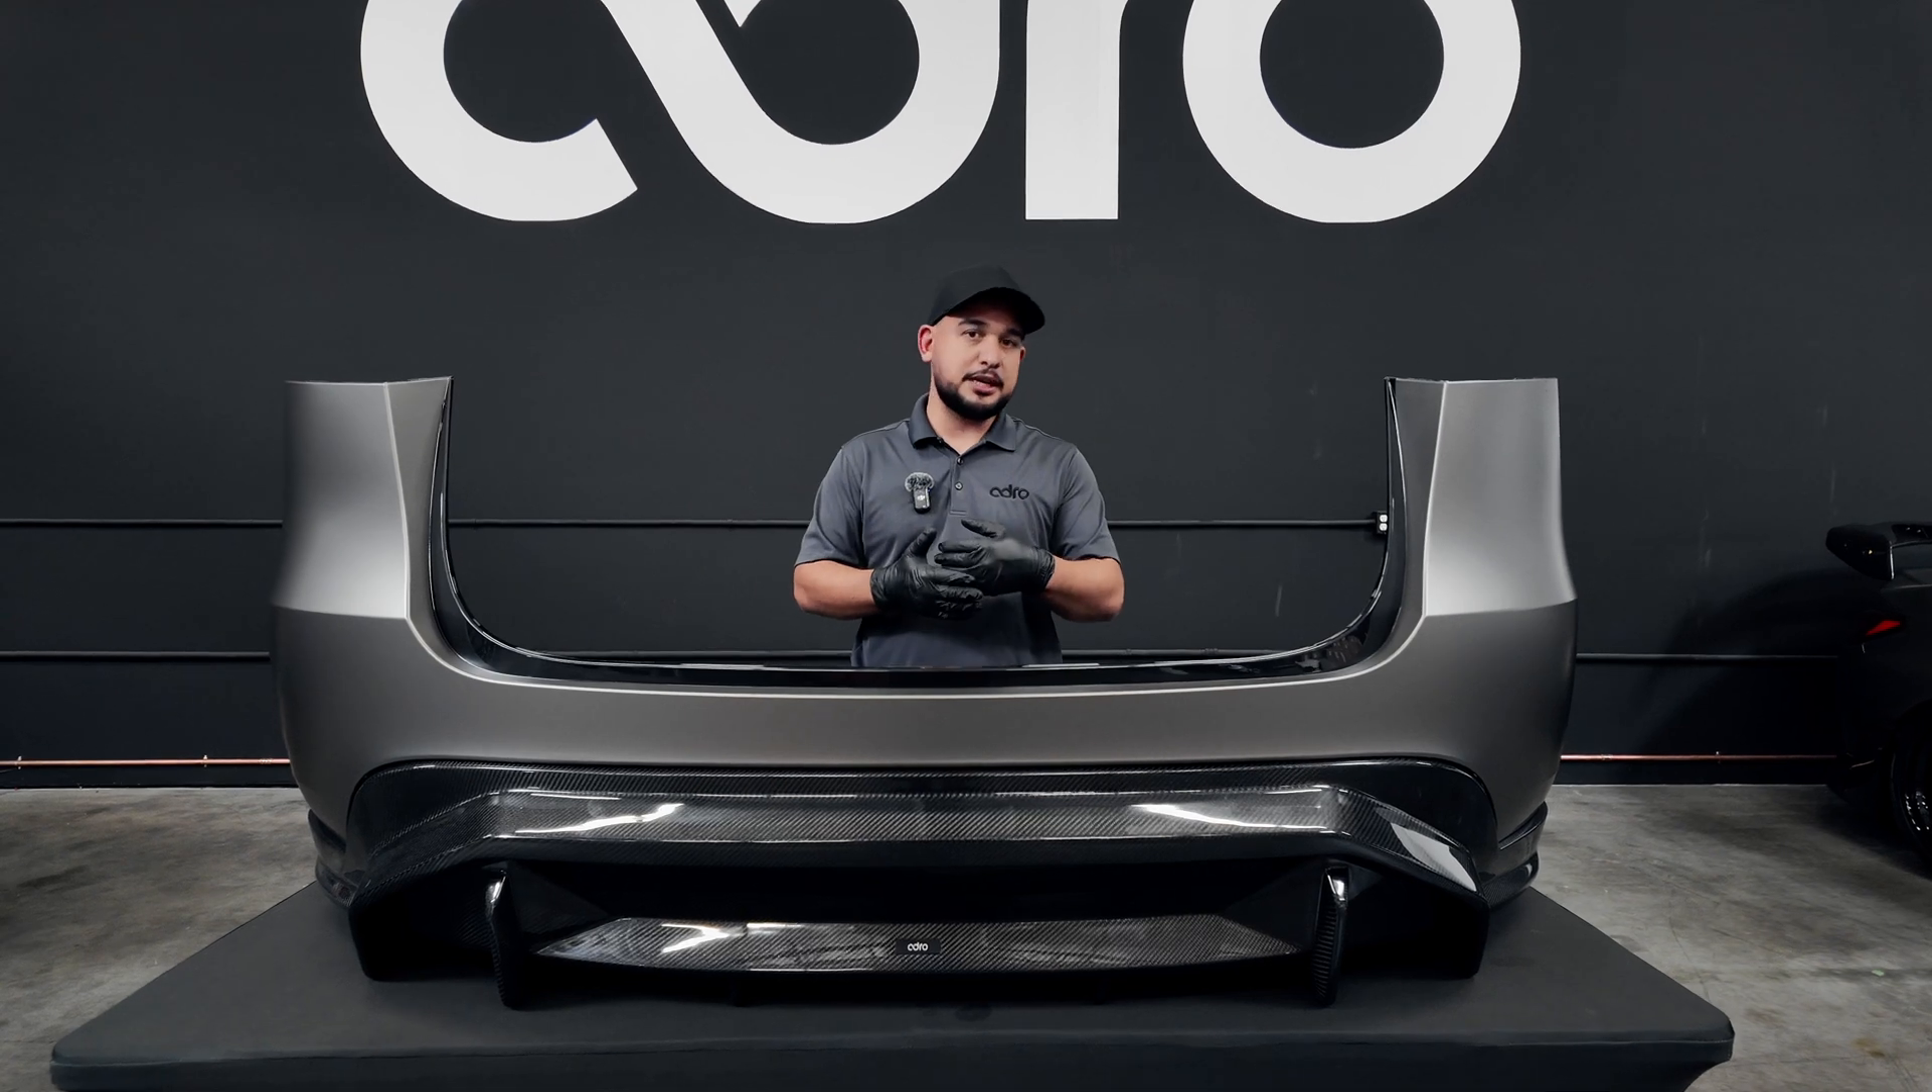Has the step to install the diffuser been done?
Yes.